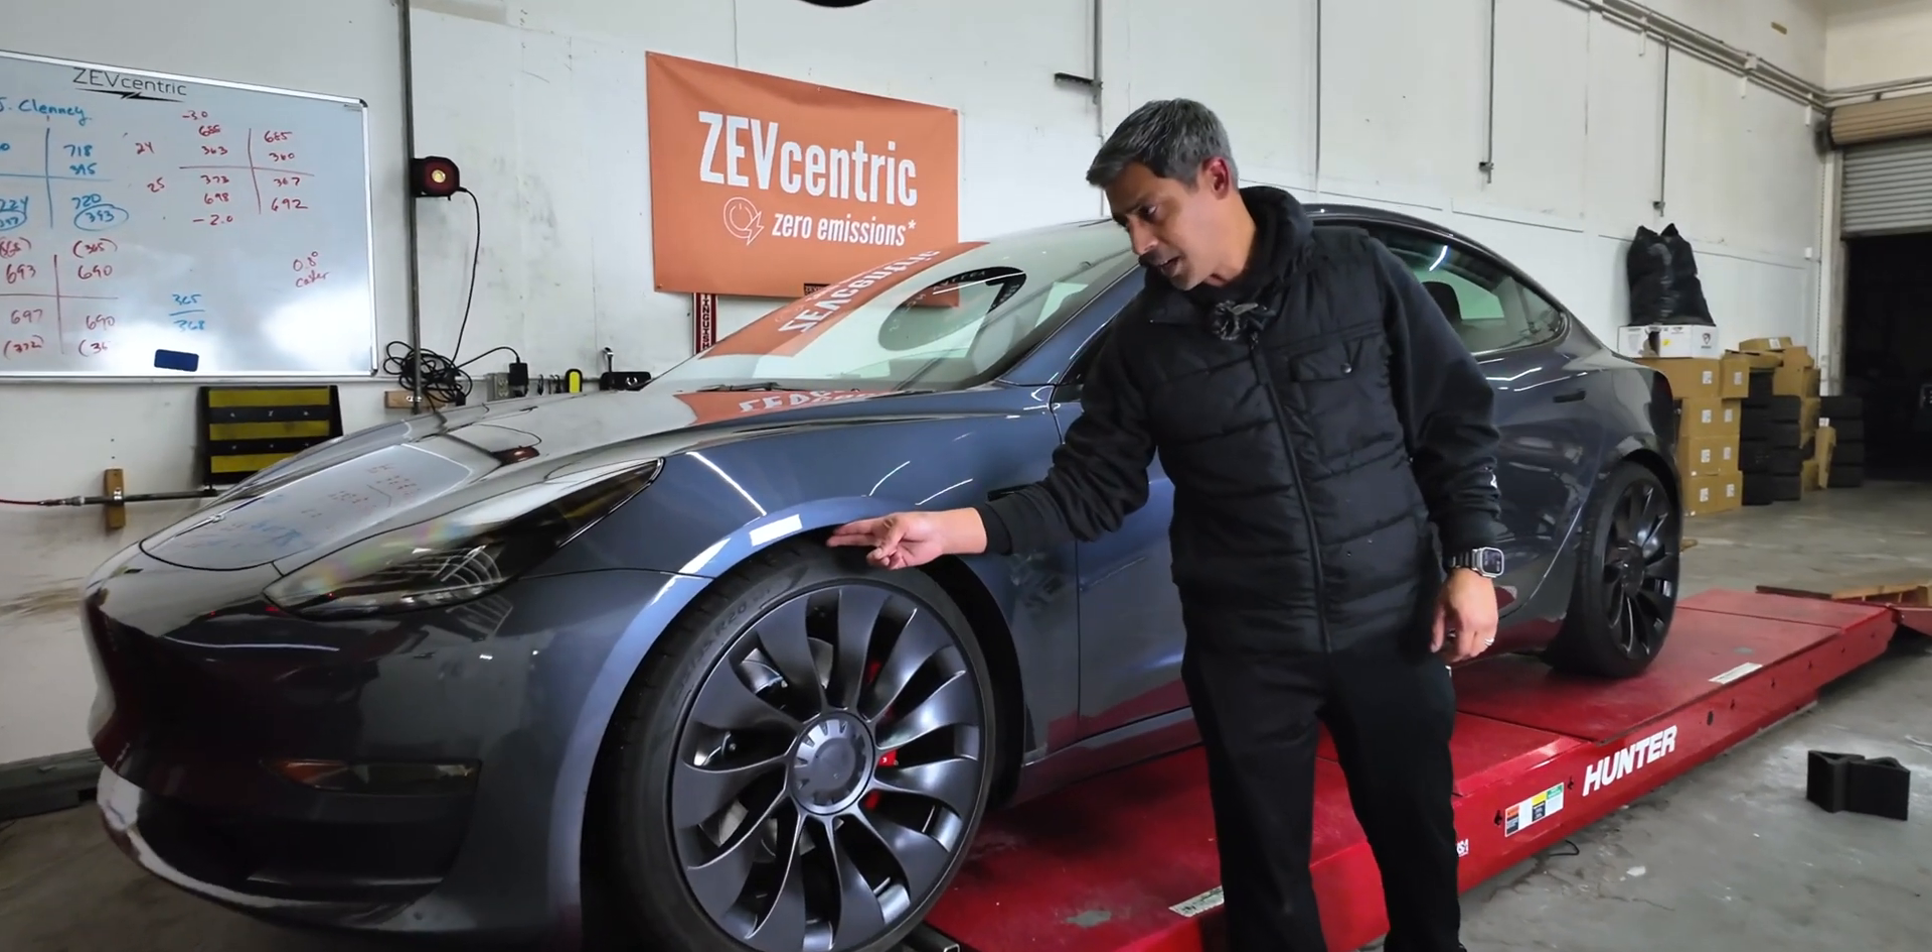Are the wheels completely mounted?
Yes.